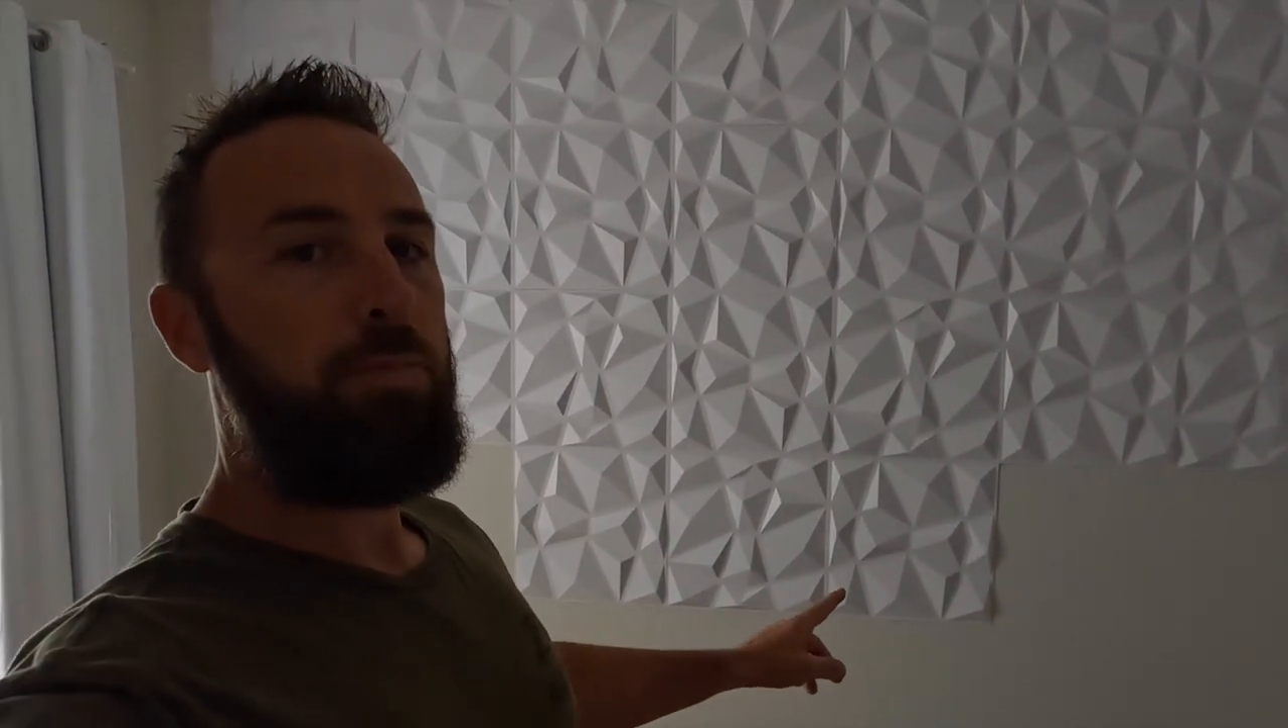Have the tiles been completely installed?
No.